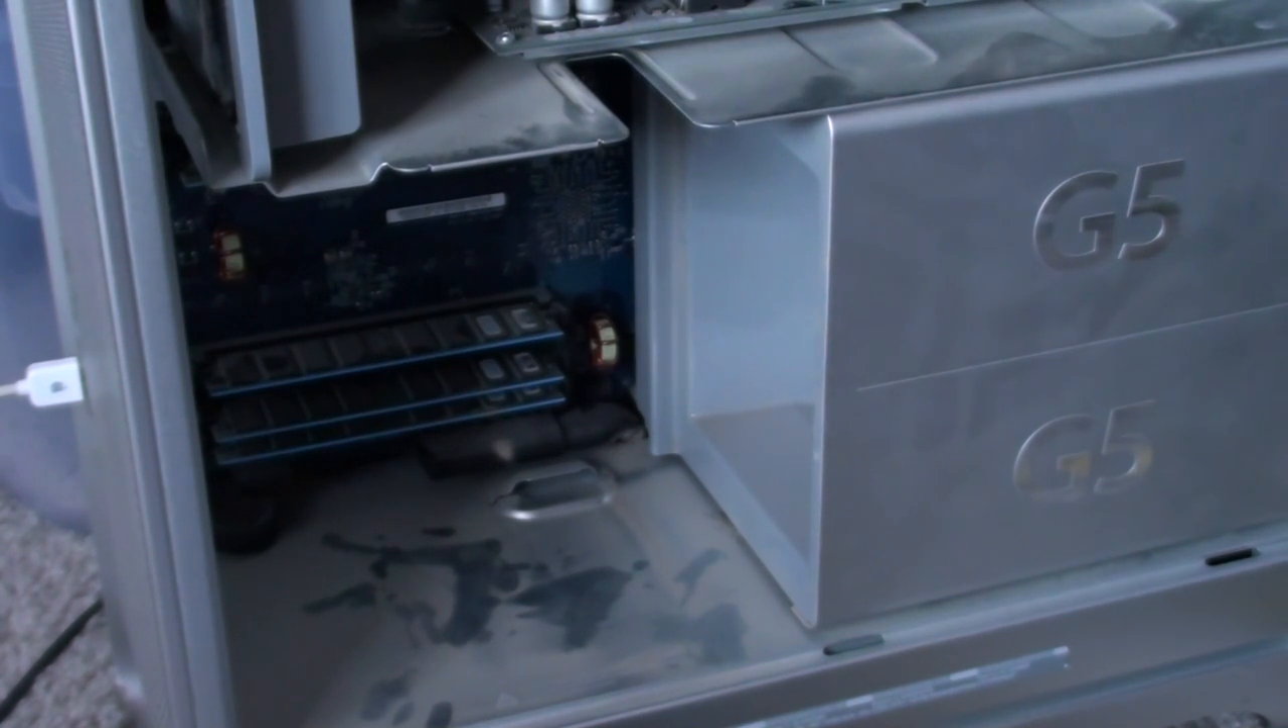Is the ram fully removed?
No.